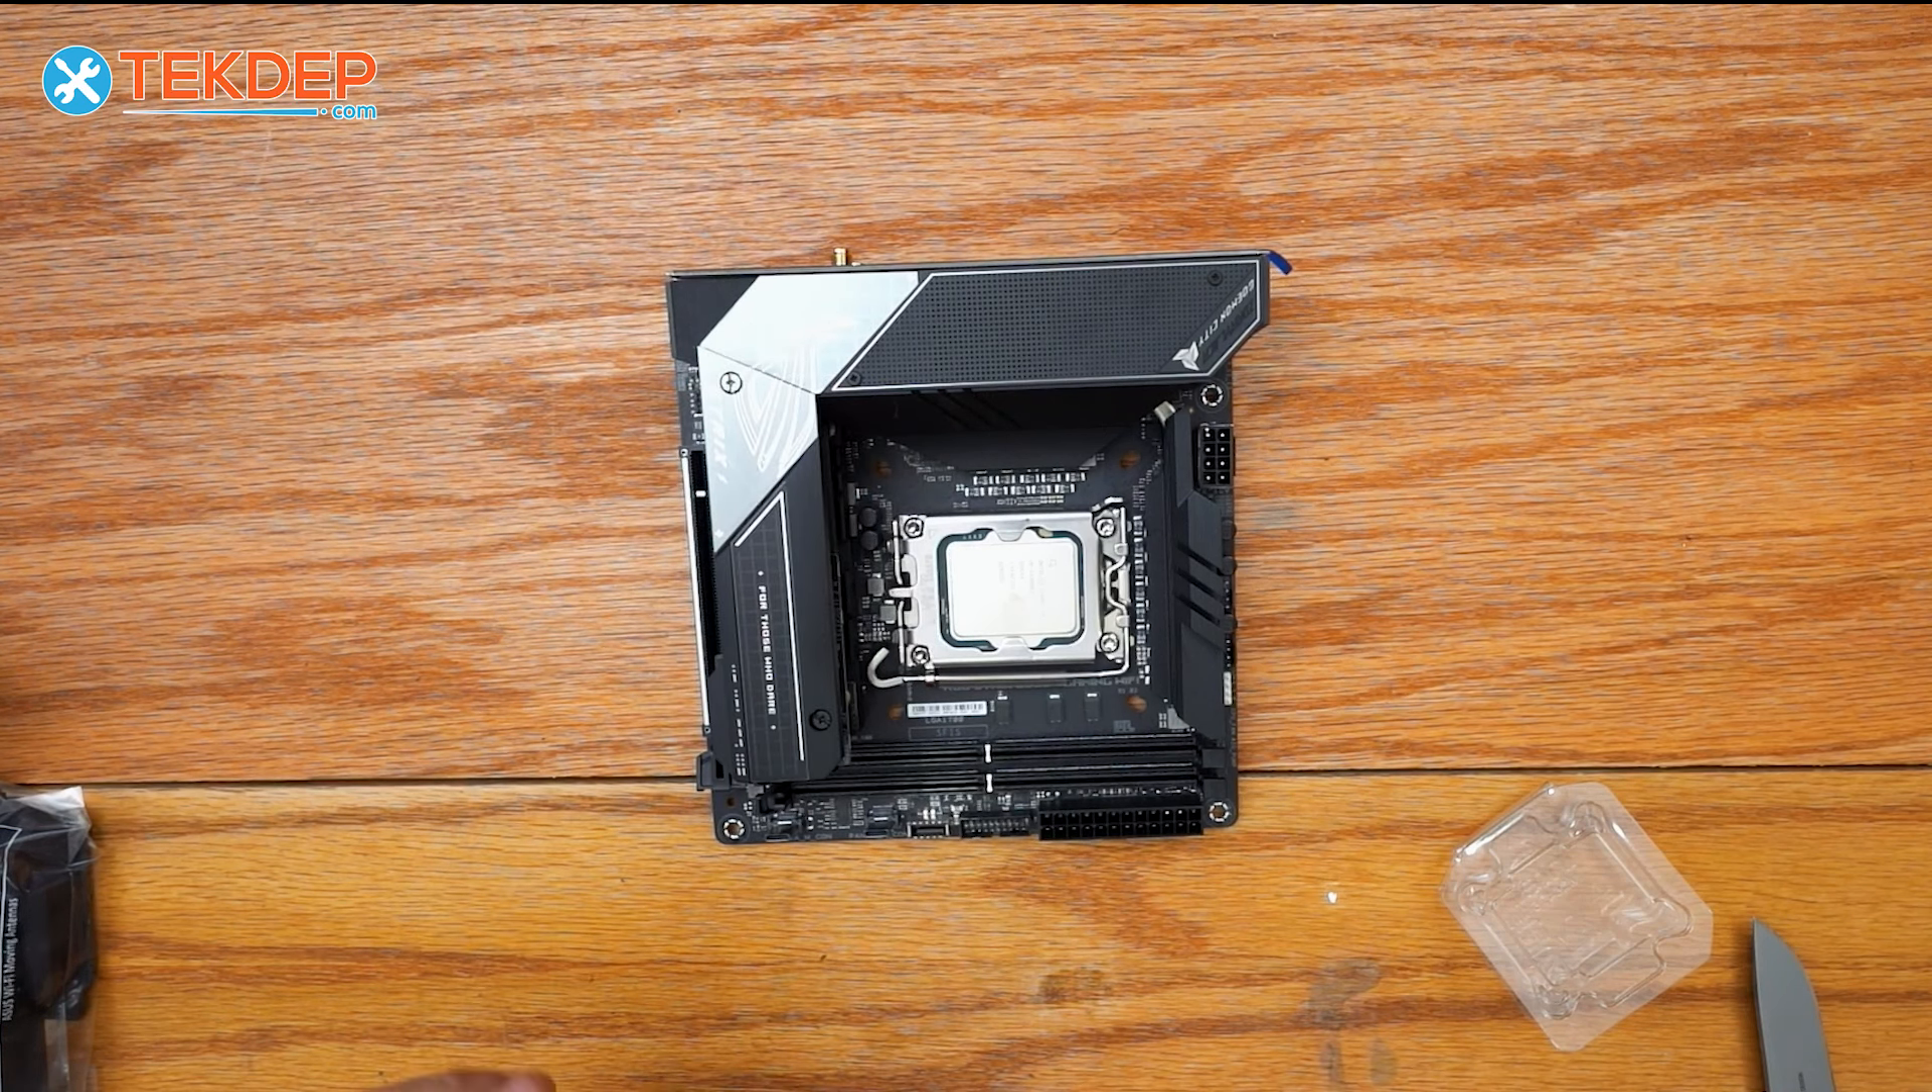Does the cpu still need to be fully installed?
No.